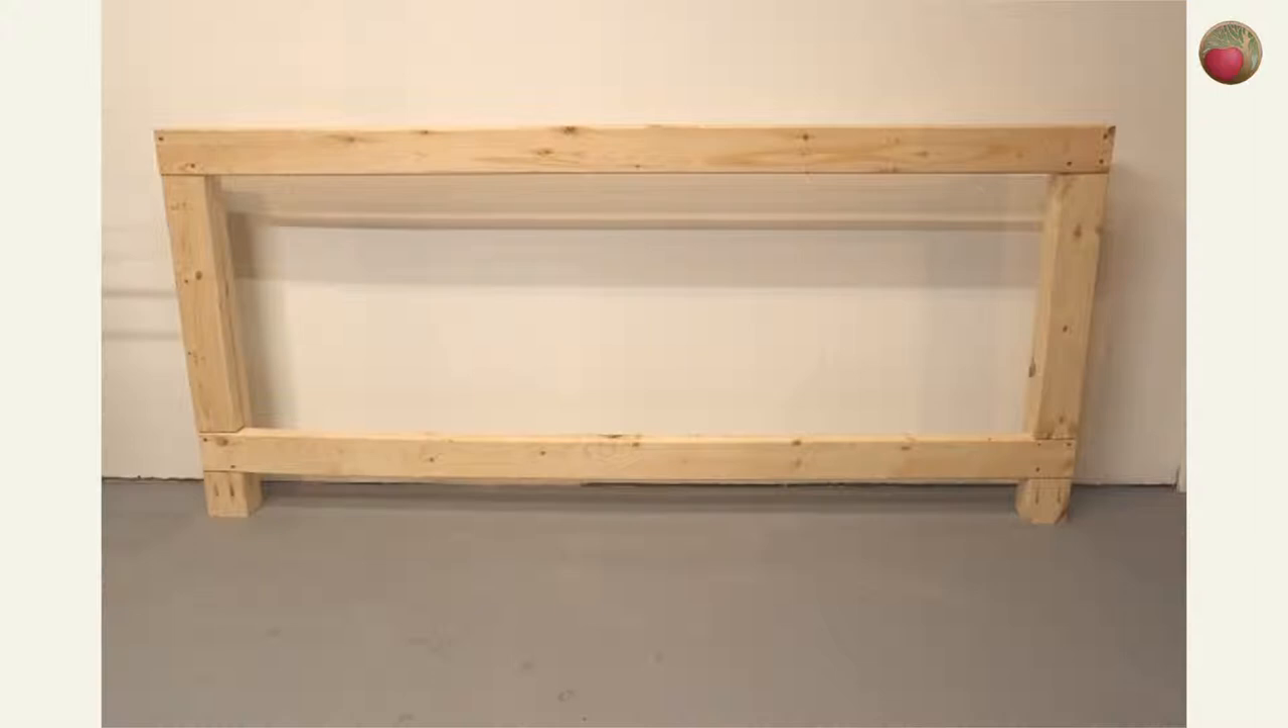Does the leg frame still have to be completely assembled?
No.